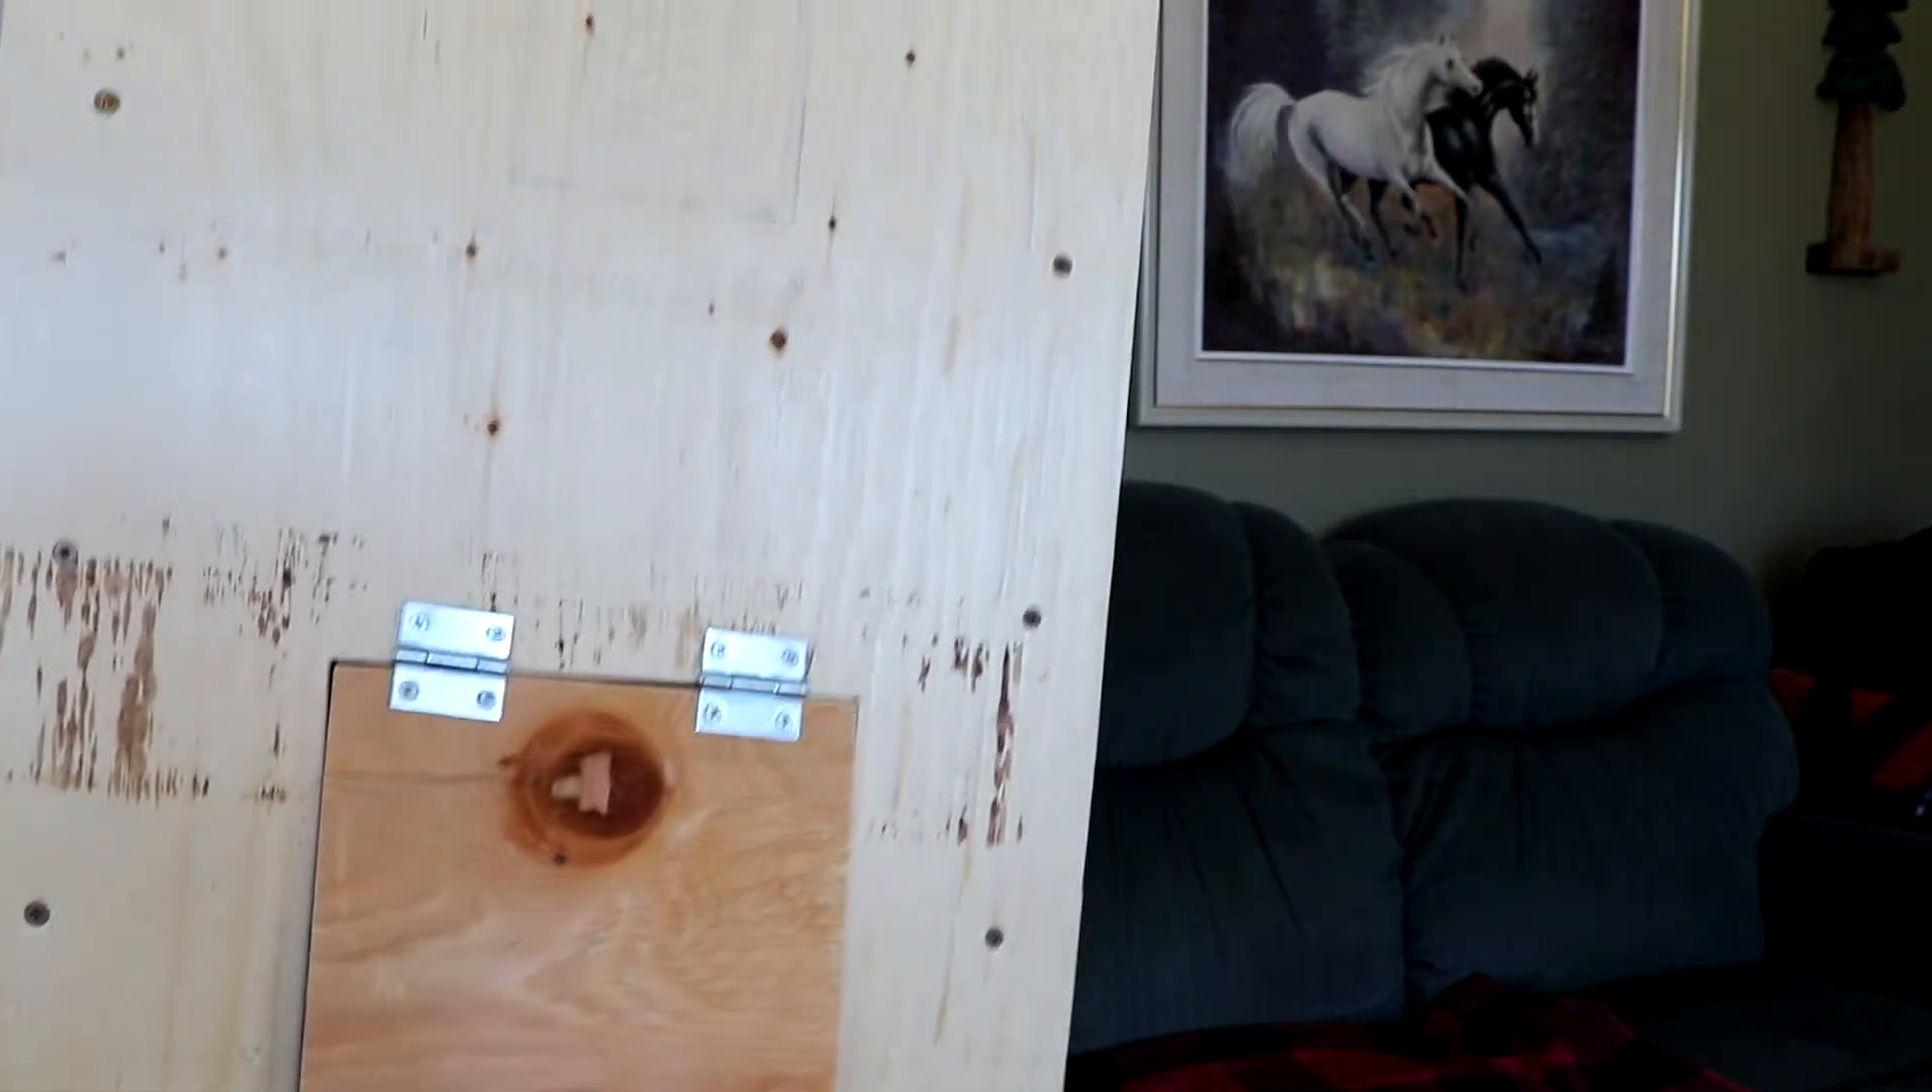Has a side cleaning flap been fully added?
Yes.